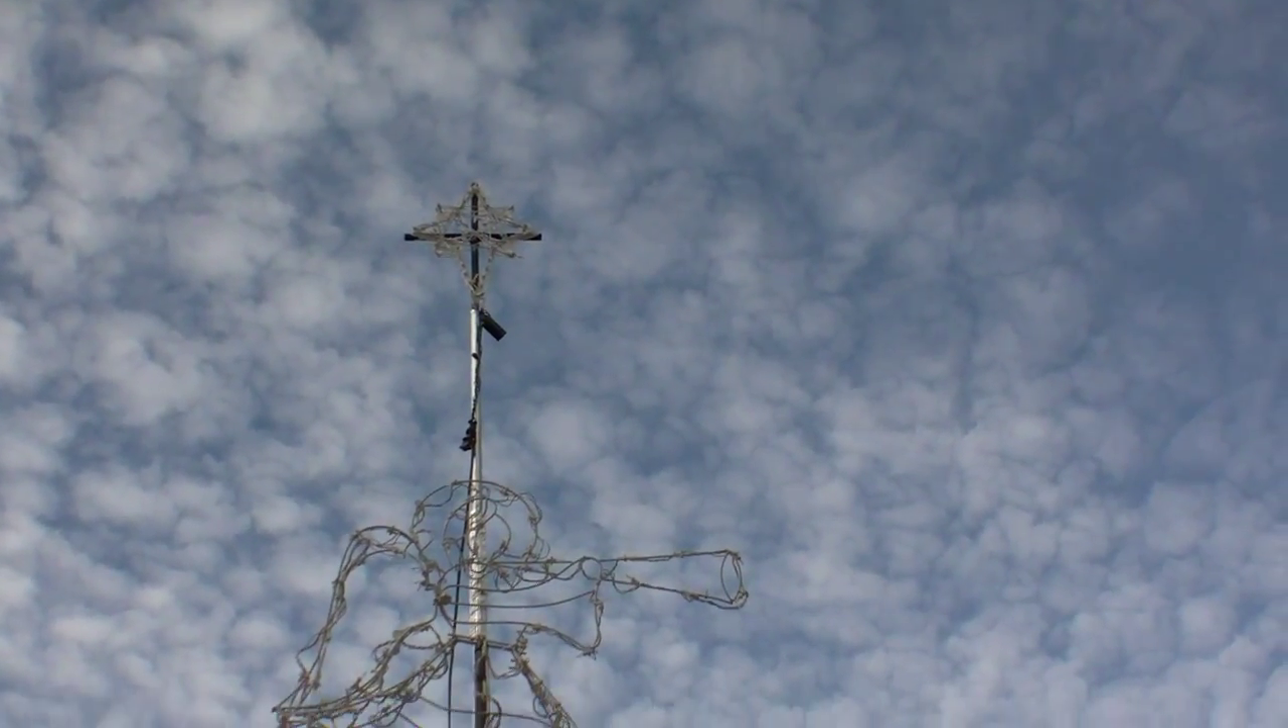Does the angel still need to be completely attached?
No.